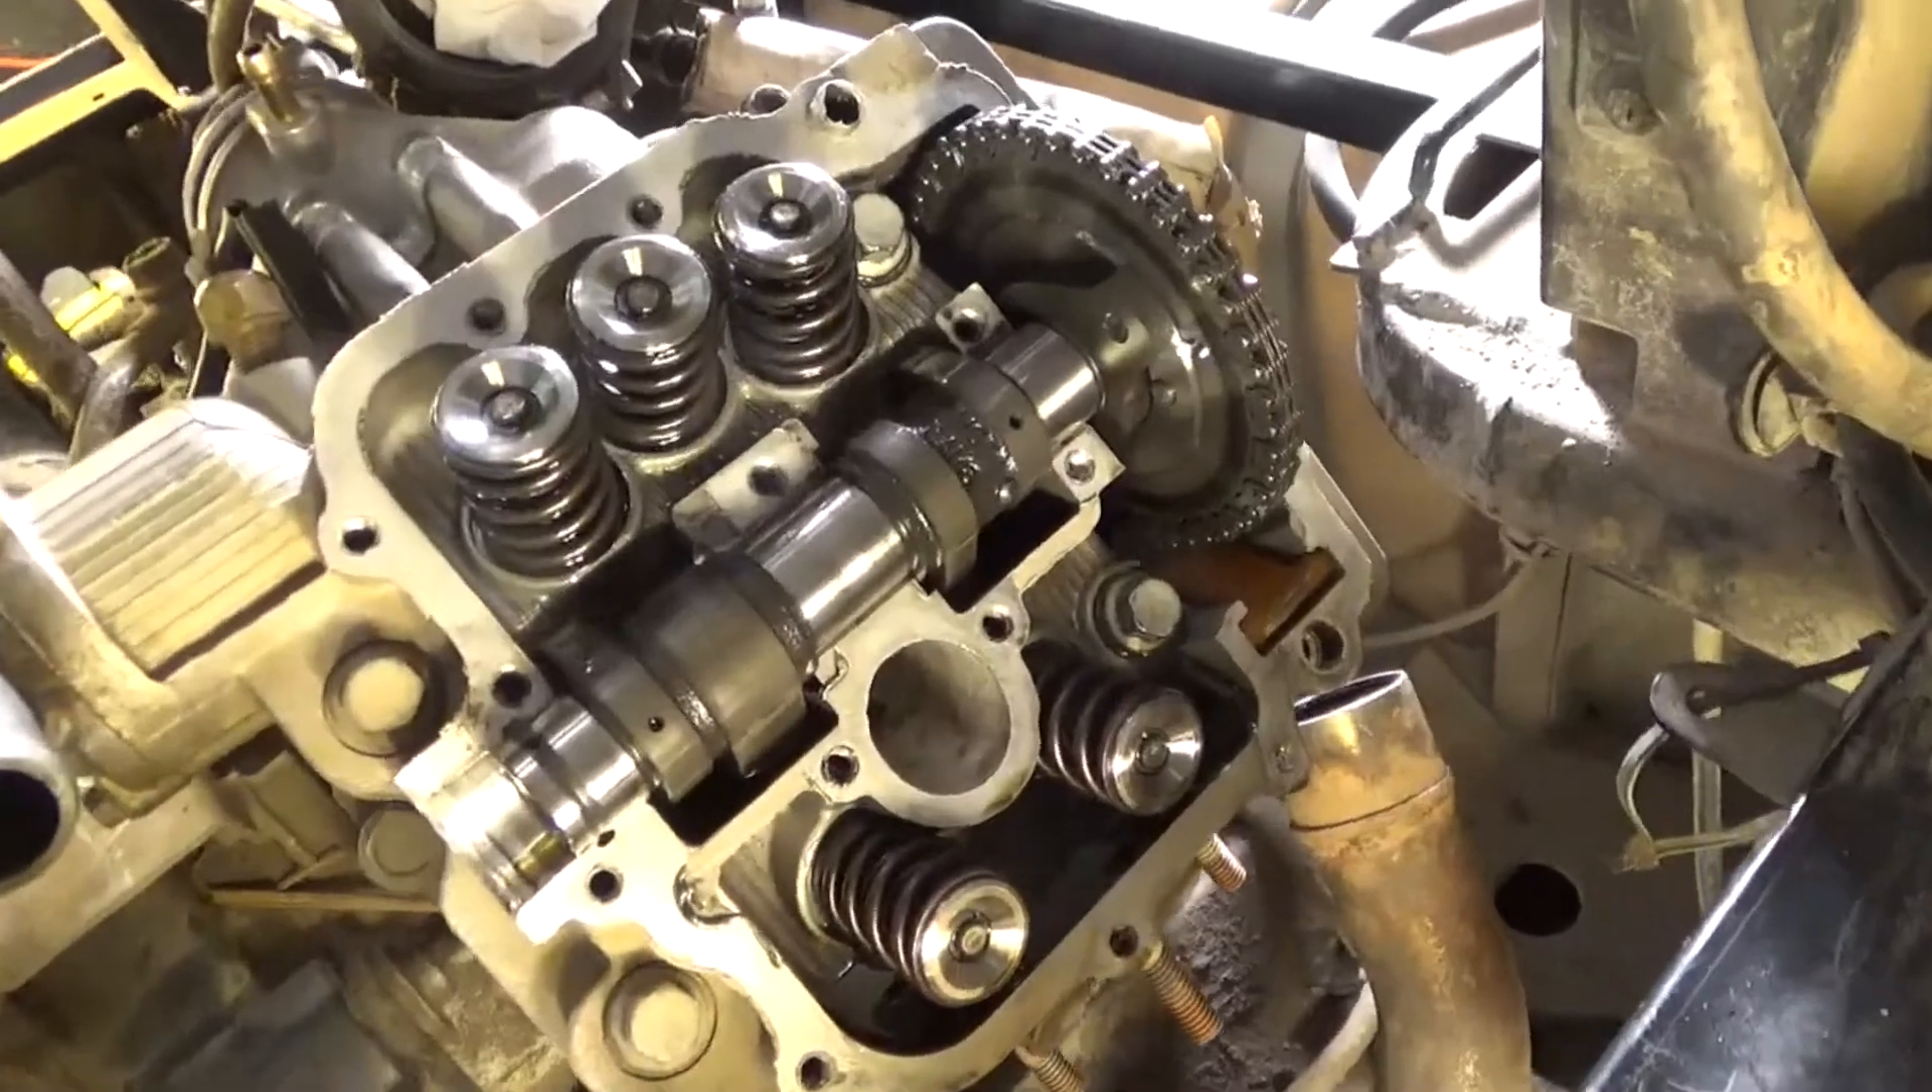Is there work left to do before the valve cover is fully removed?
No.